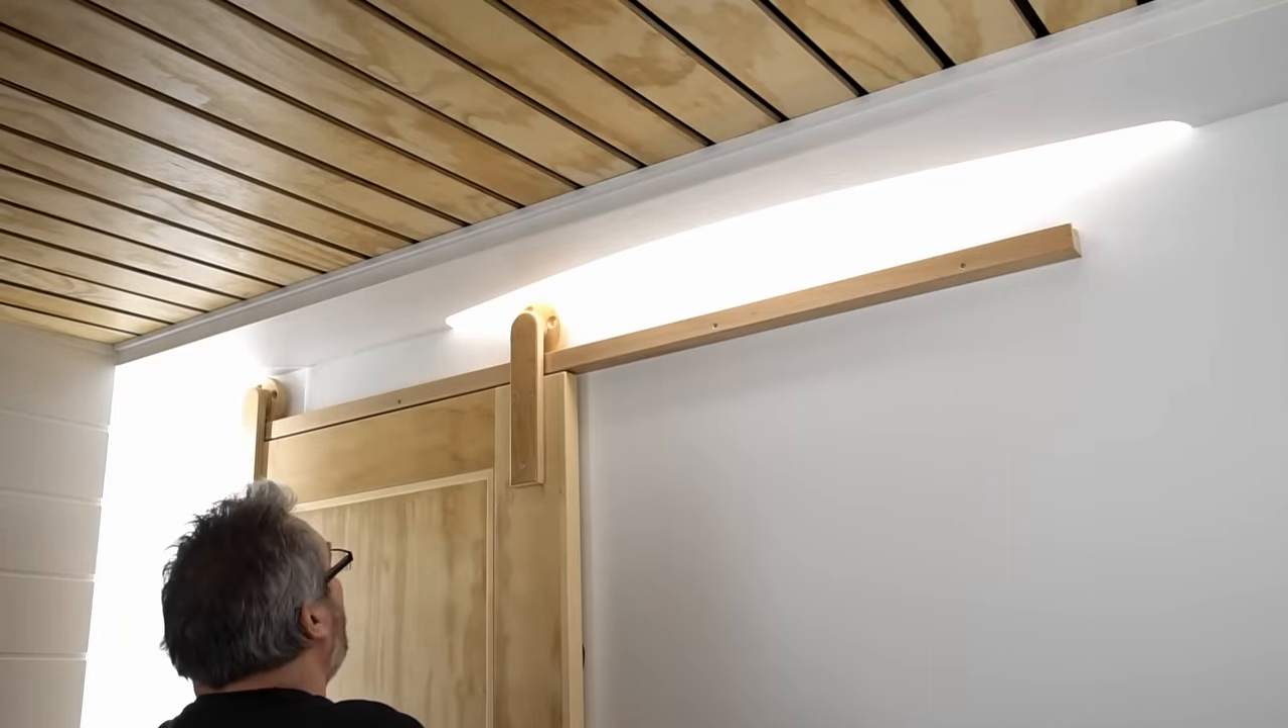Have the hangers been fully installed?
Yes.